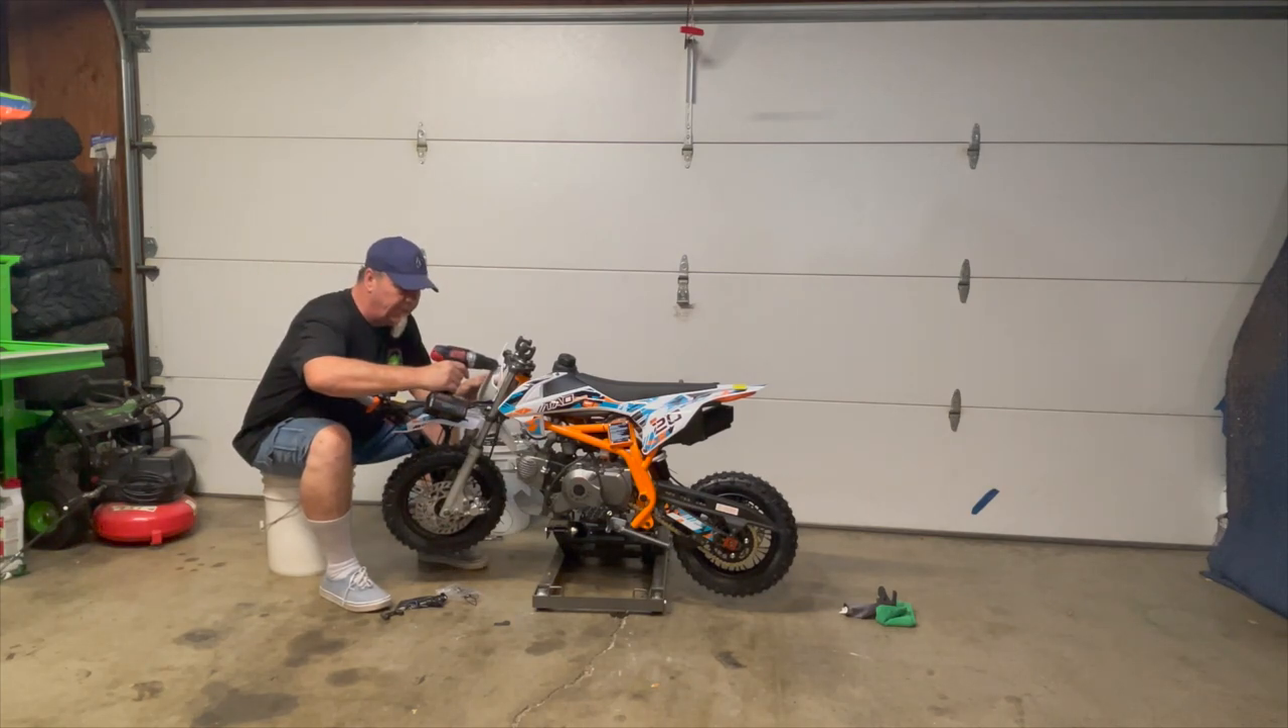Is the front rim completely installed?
Yes.